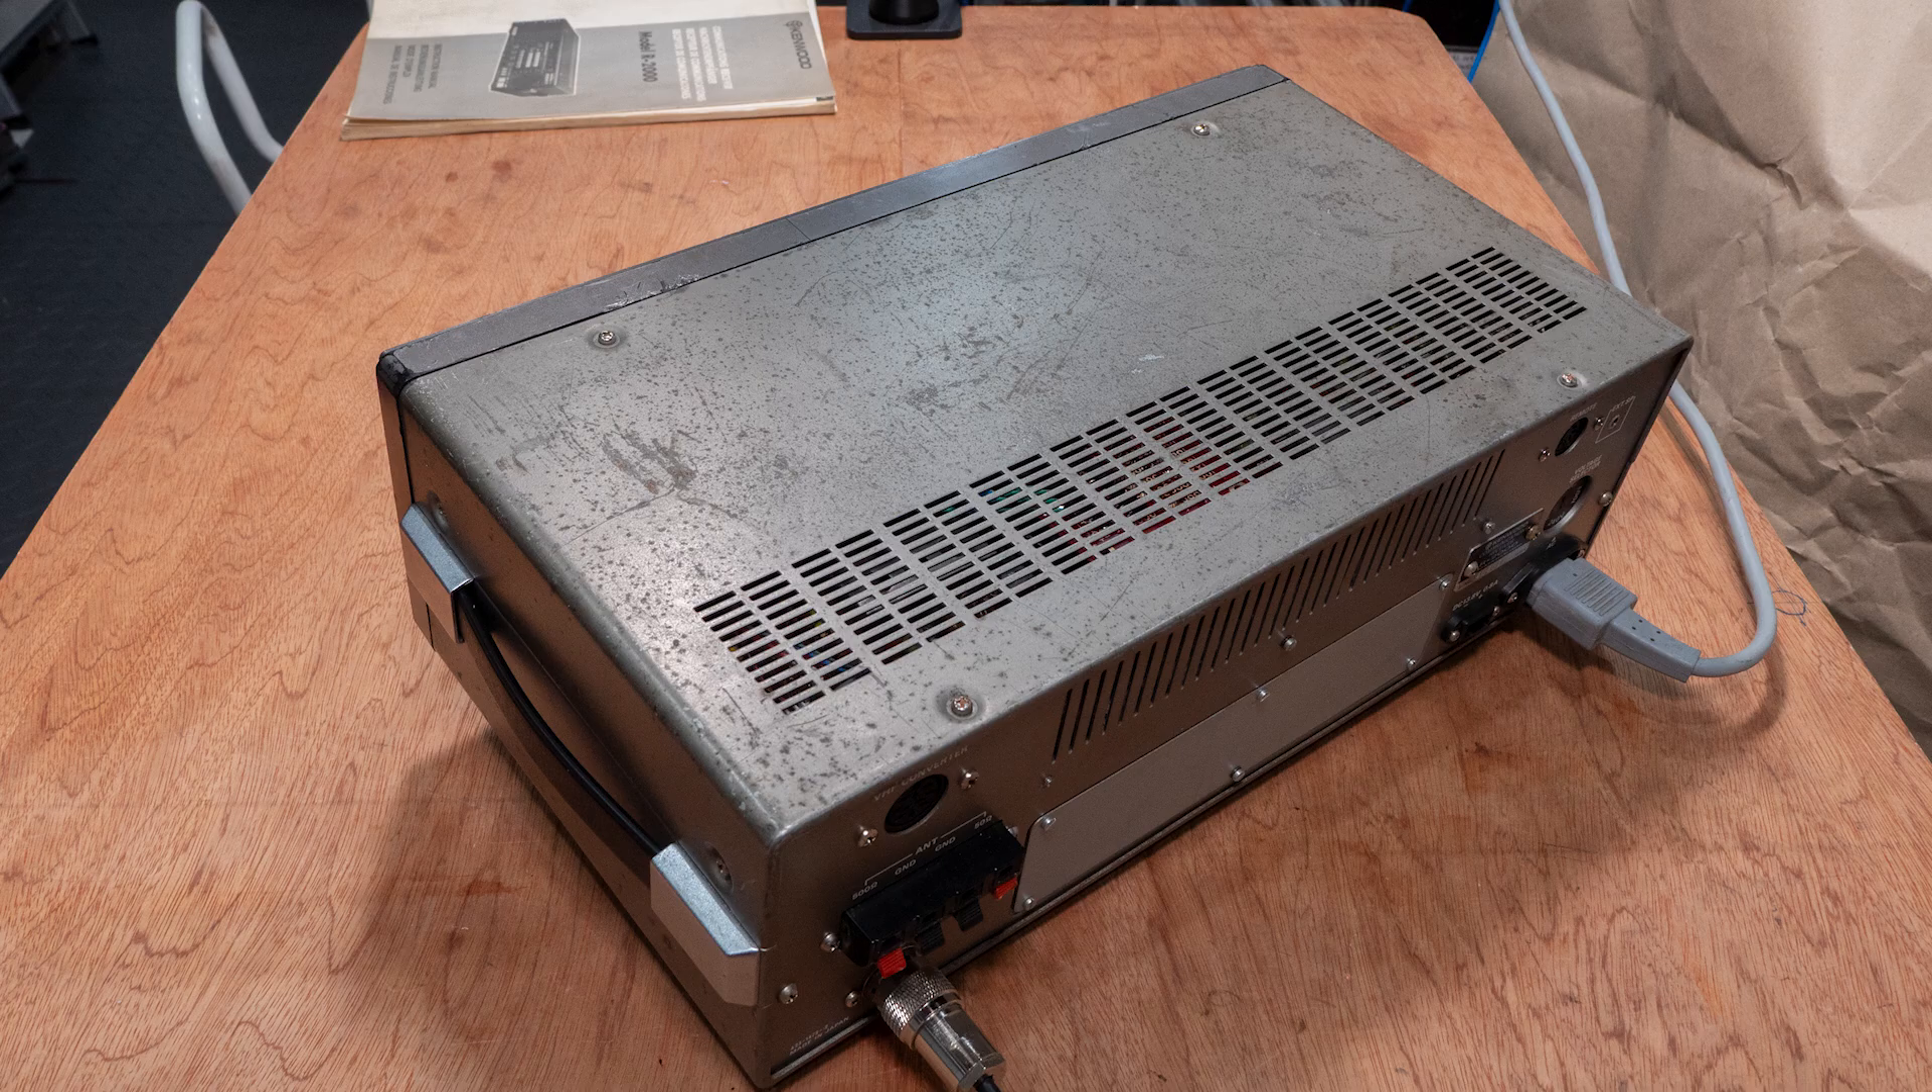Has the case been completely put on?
Yes.